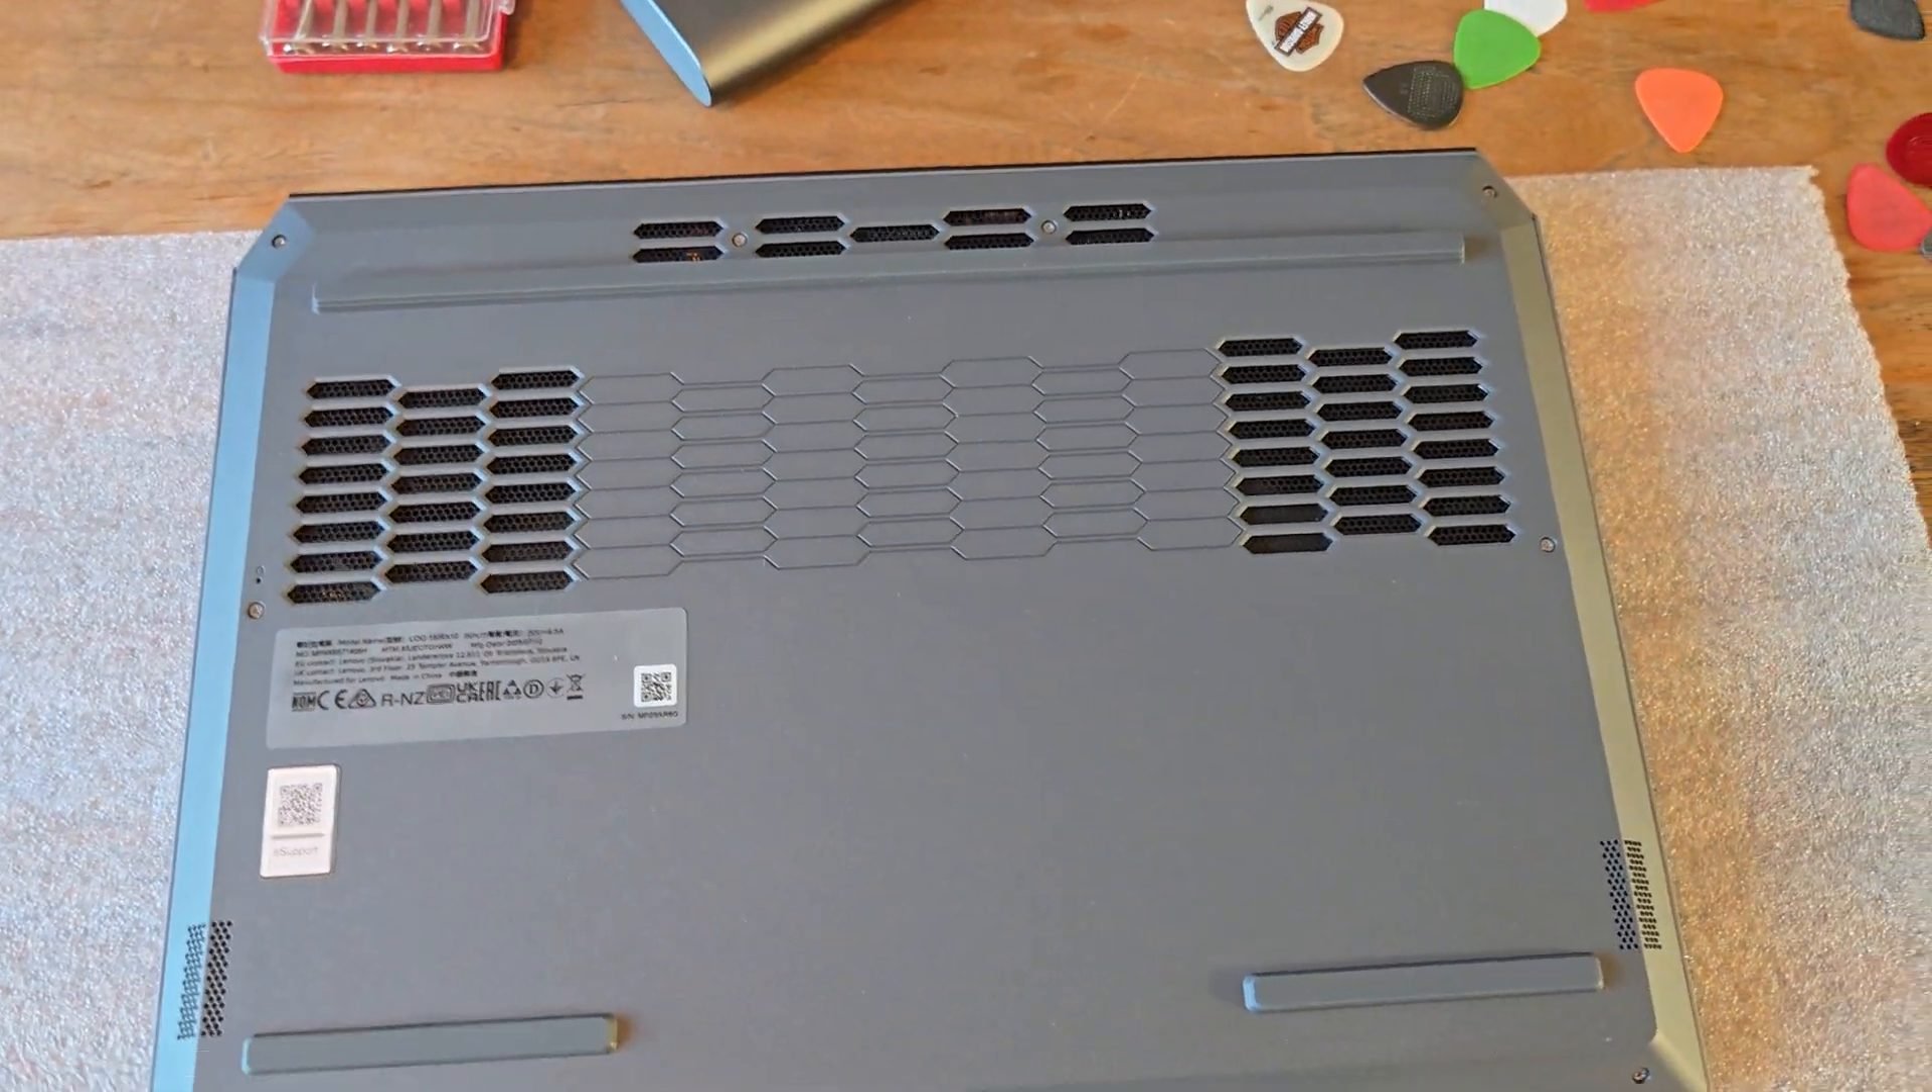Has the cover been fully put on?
Yes.